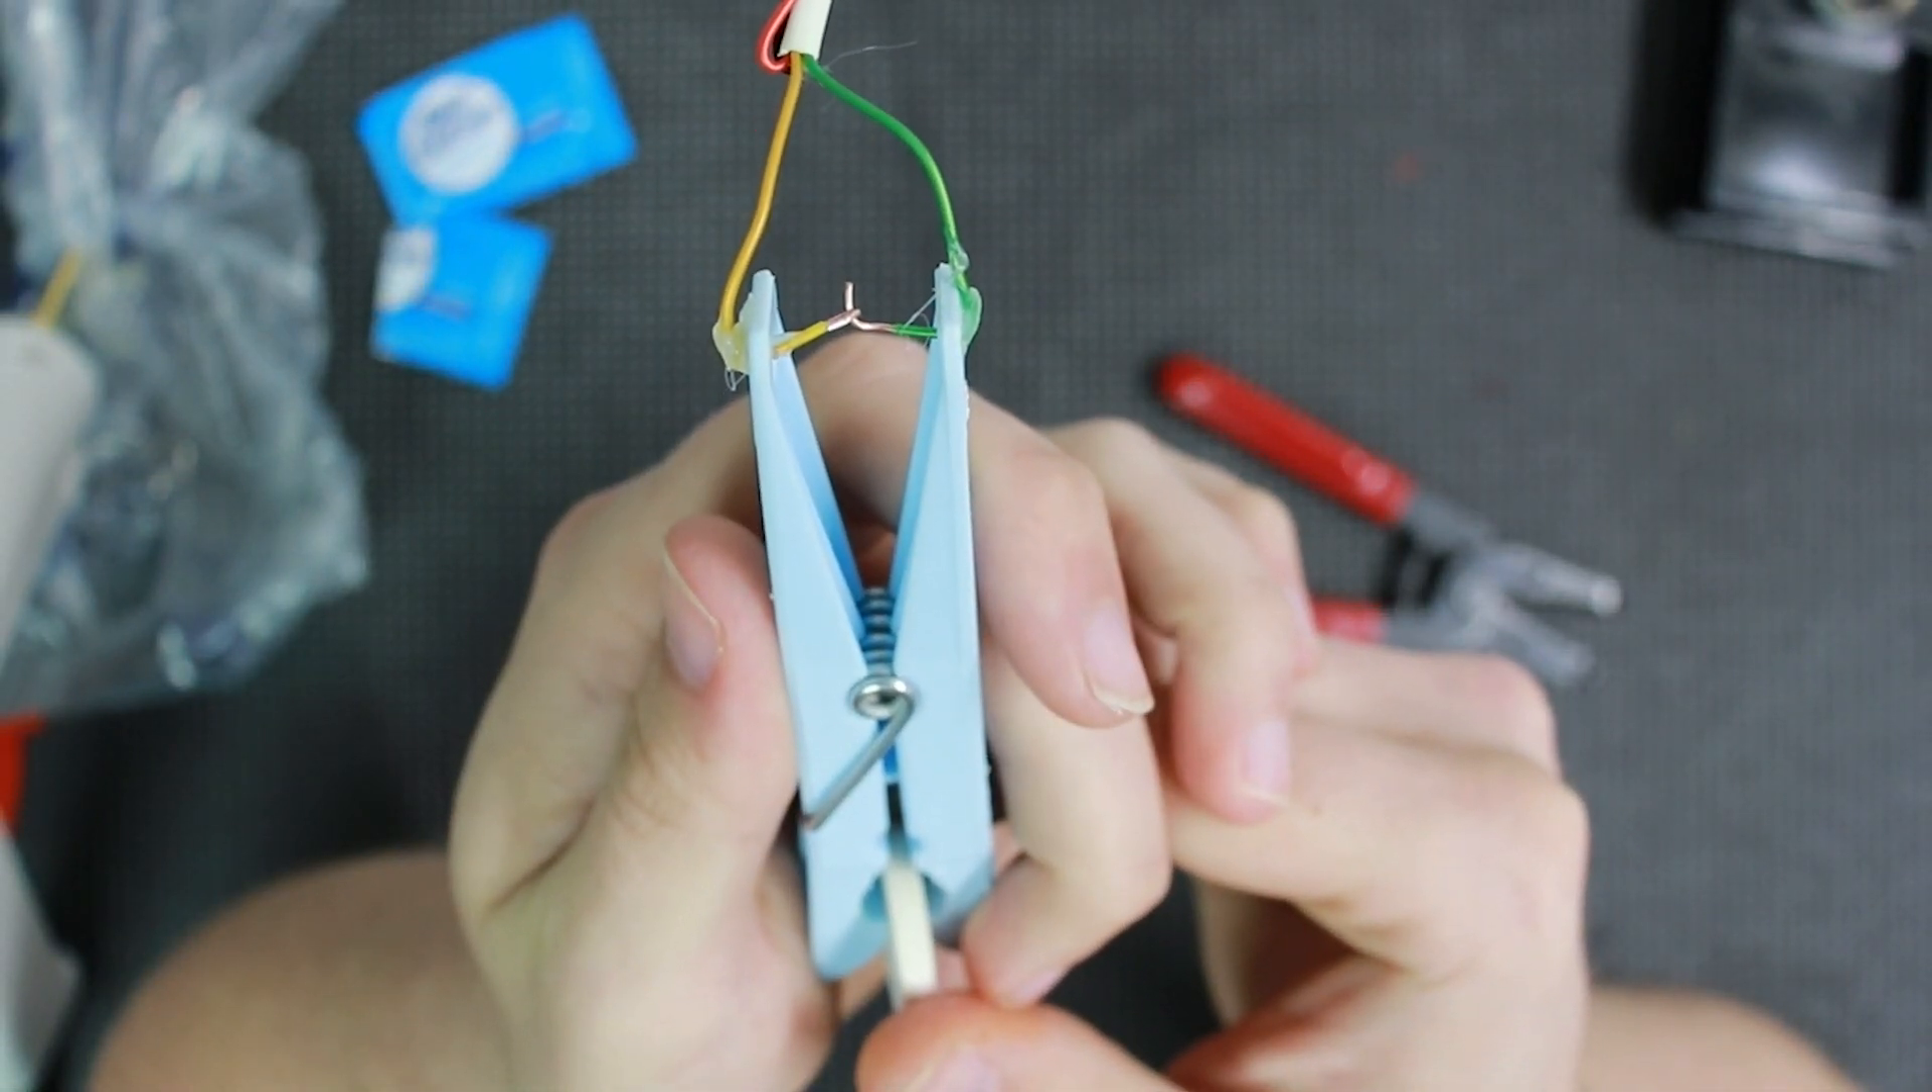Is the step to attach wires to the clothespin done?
Yes.